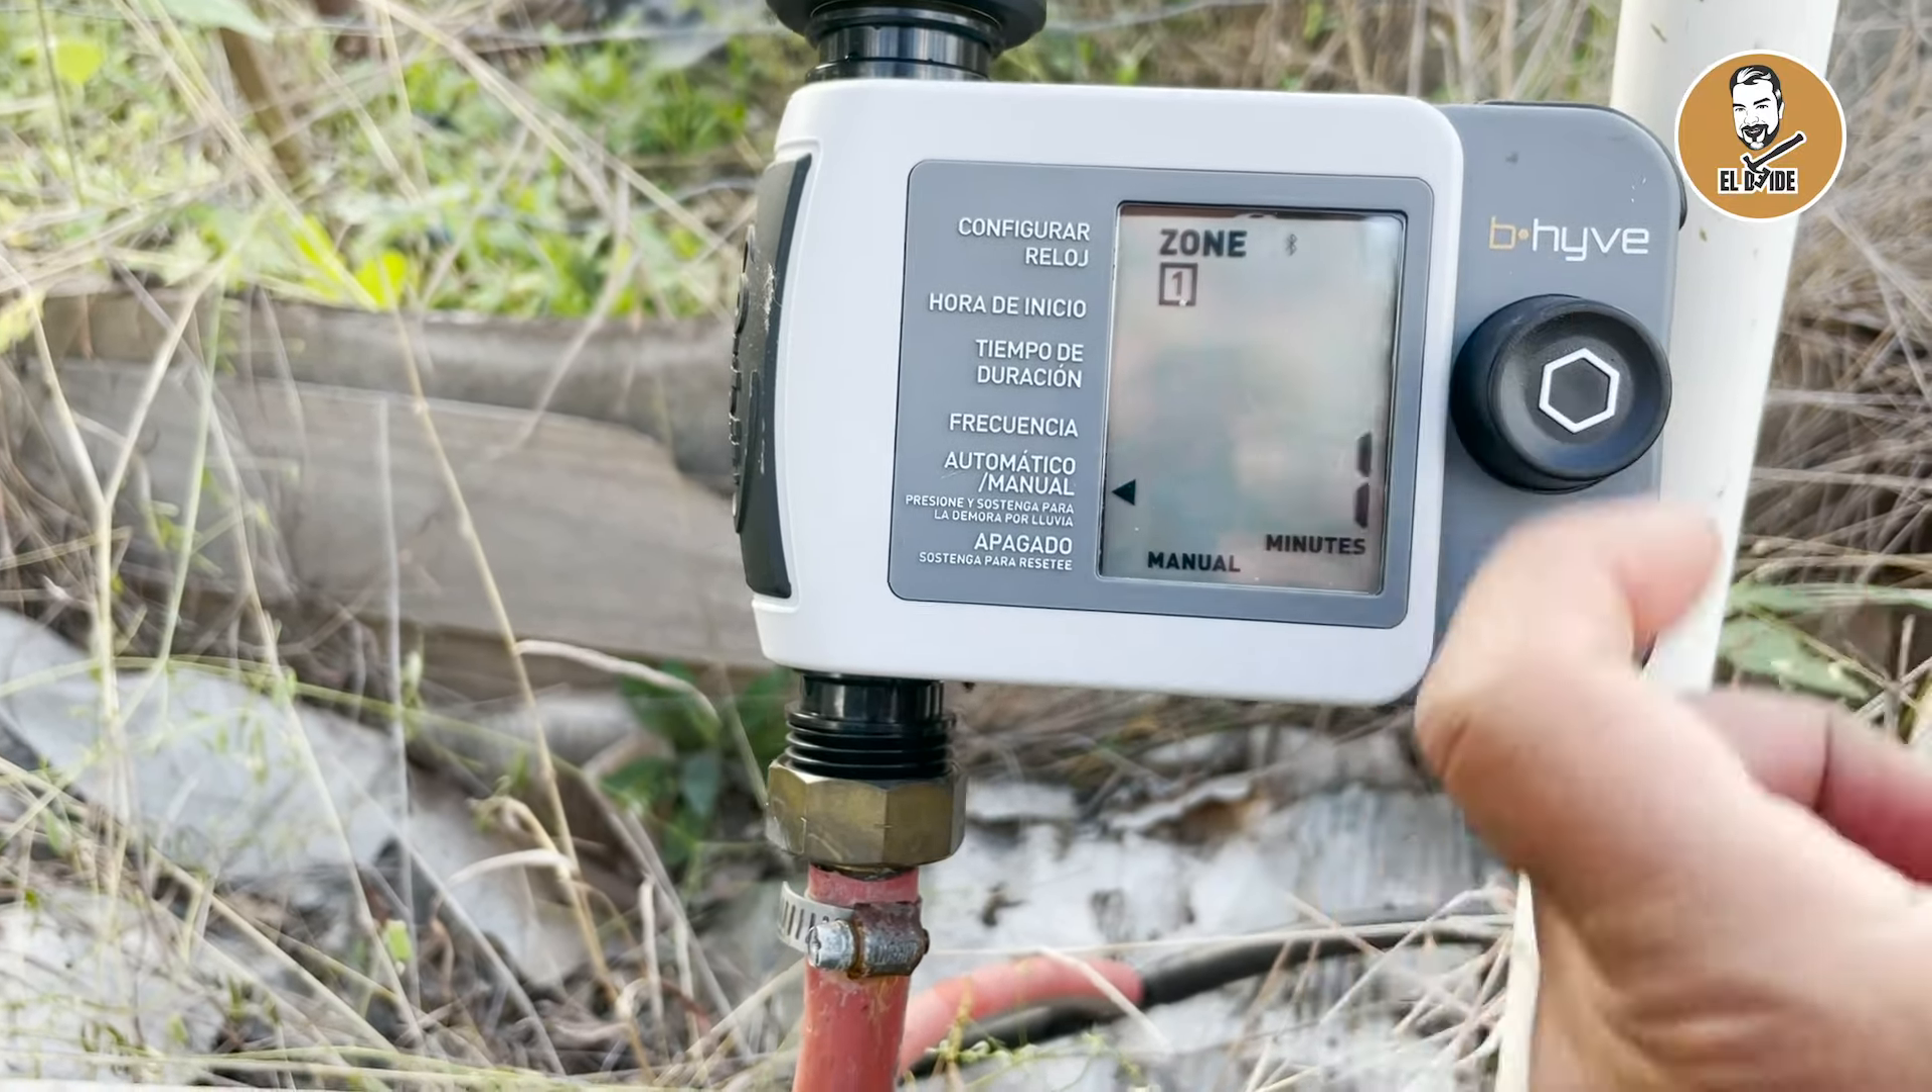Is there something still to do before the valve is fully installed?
No.